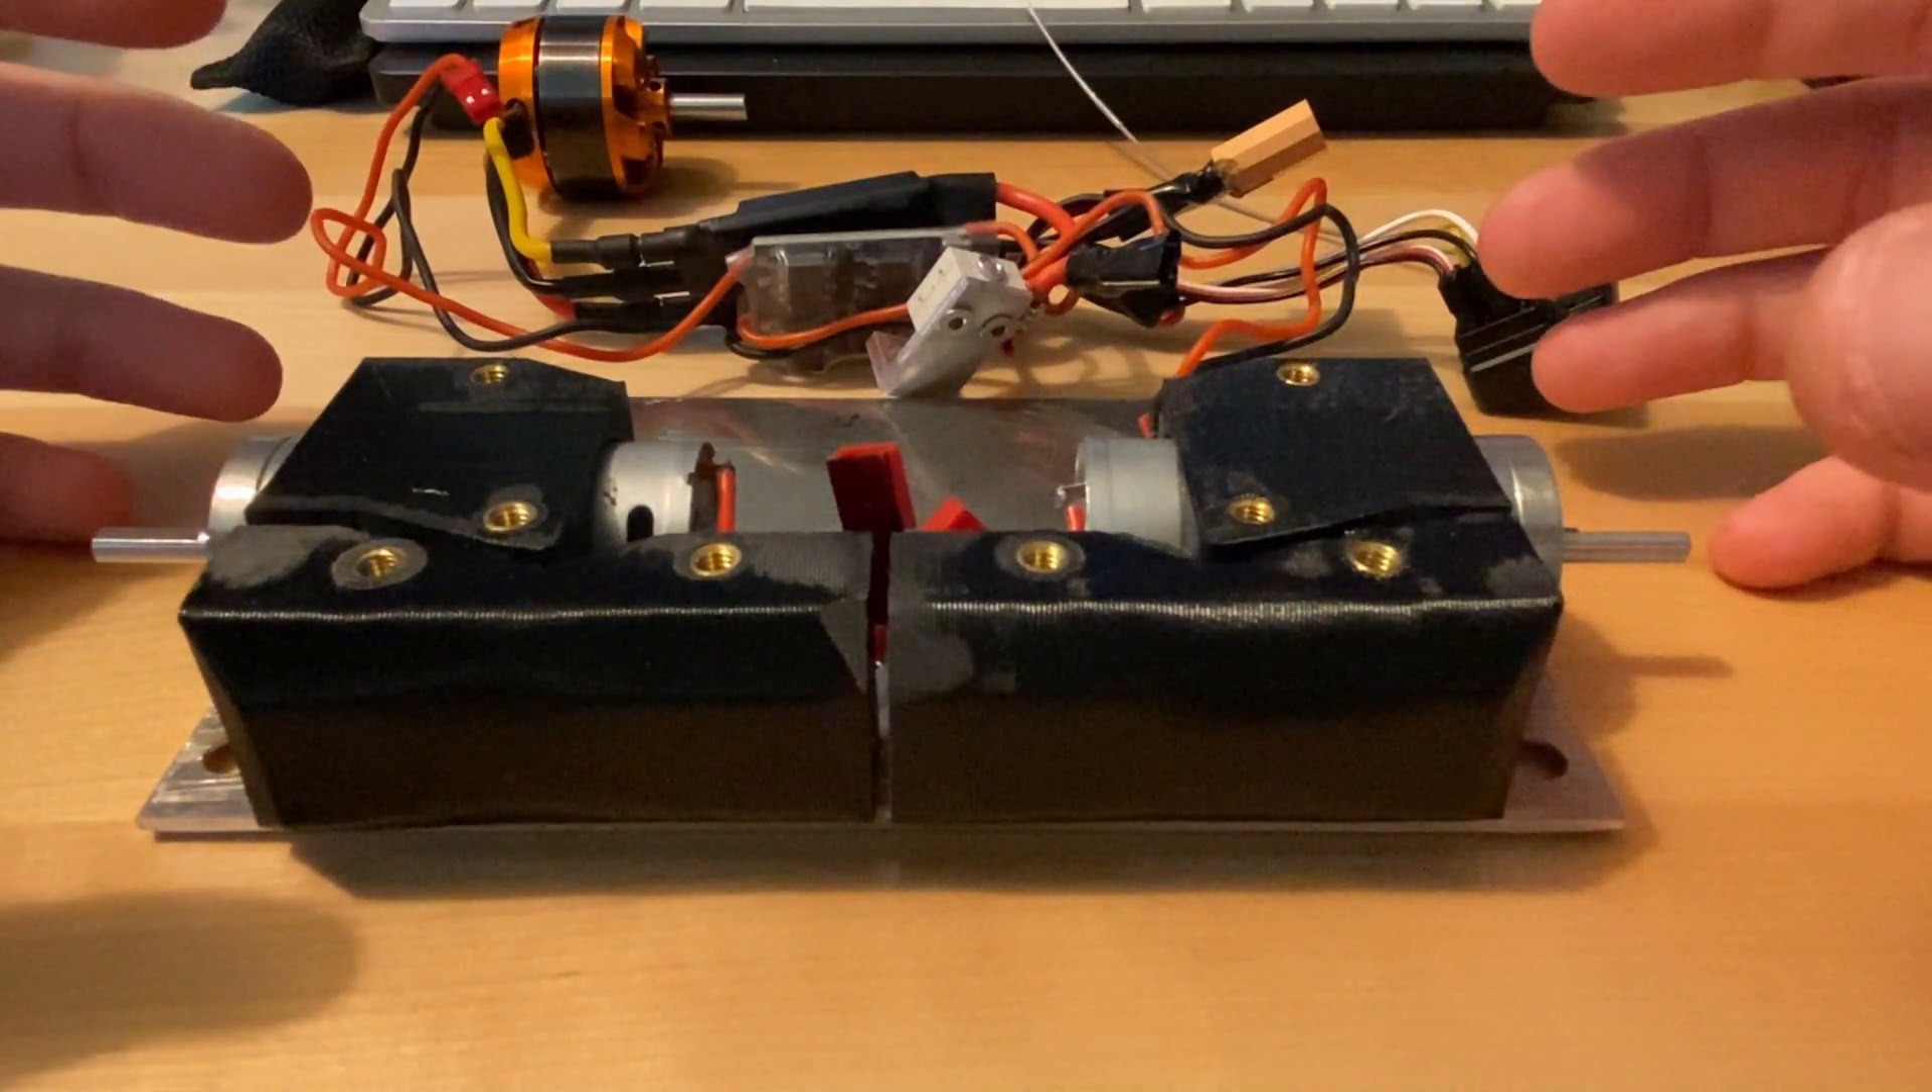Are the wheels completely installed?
No.